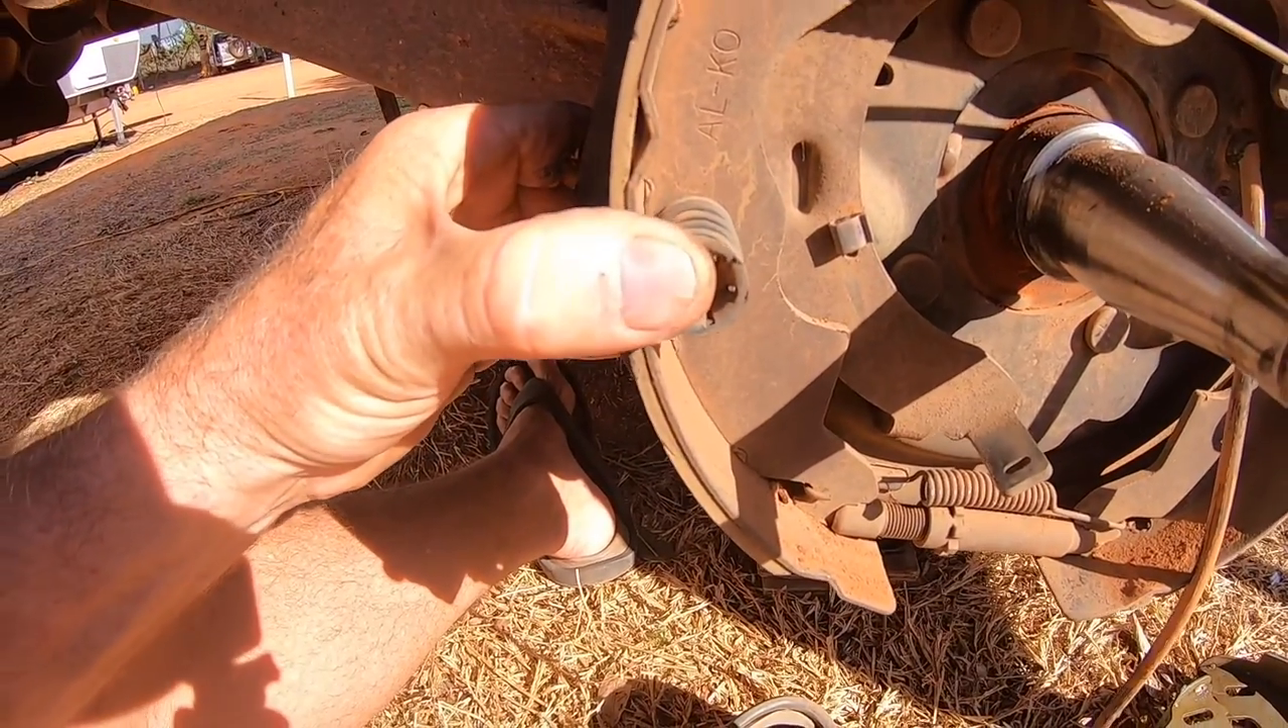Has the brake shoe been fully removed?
No.